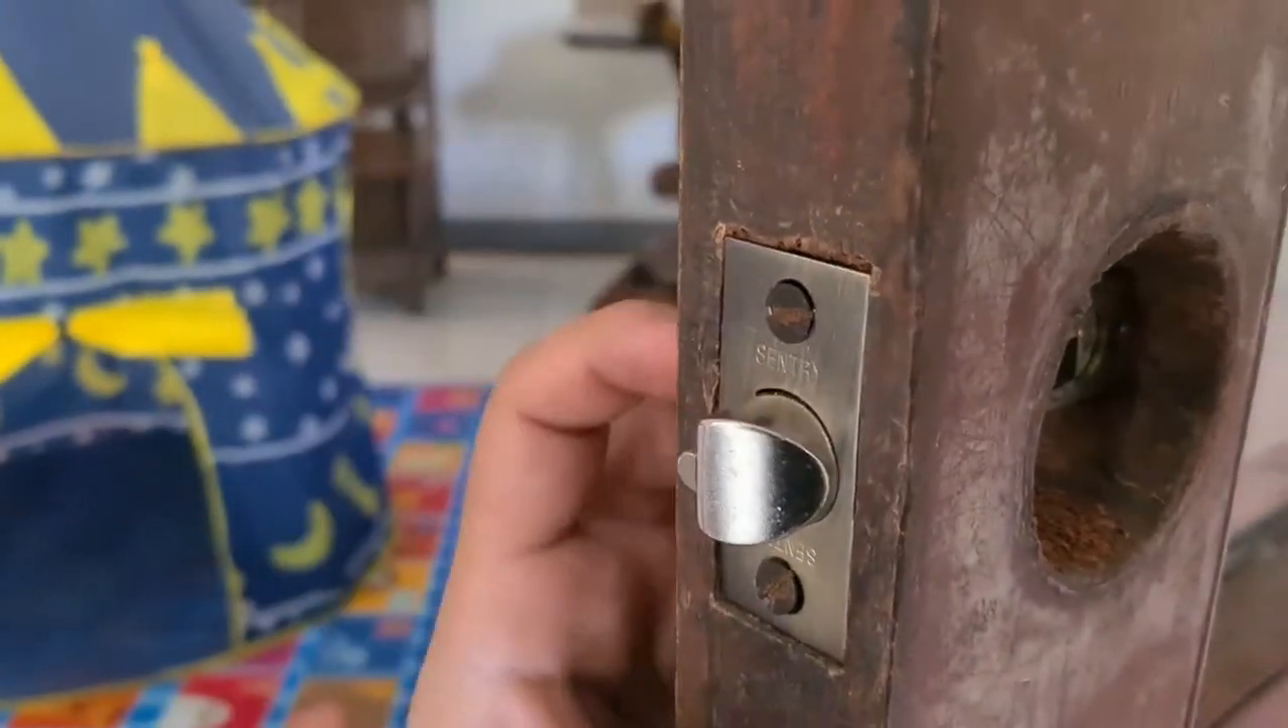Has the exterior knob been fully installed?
No.